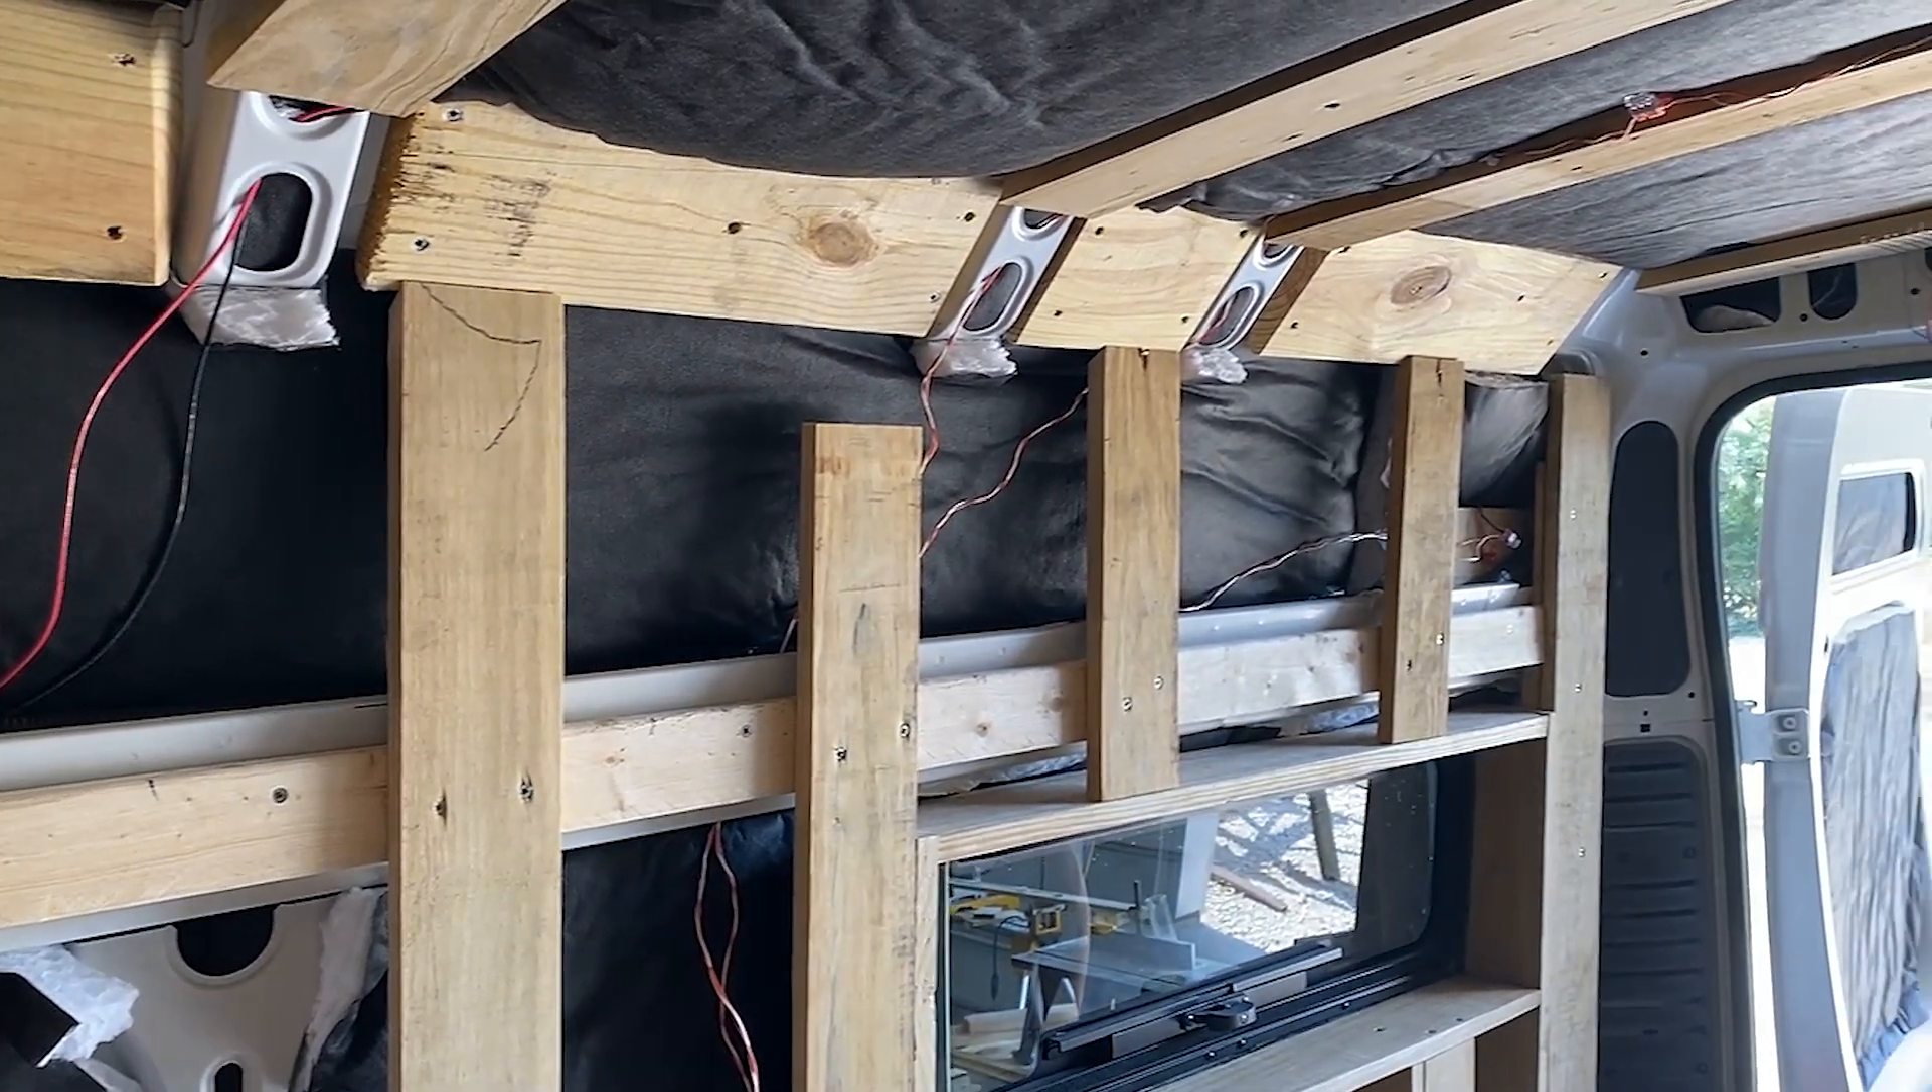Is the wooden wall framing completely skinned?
No.